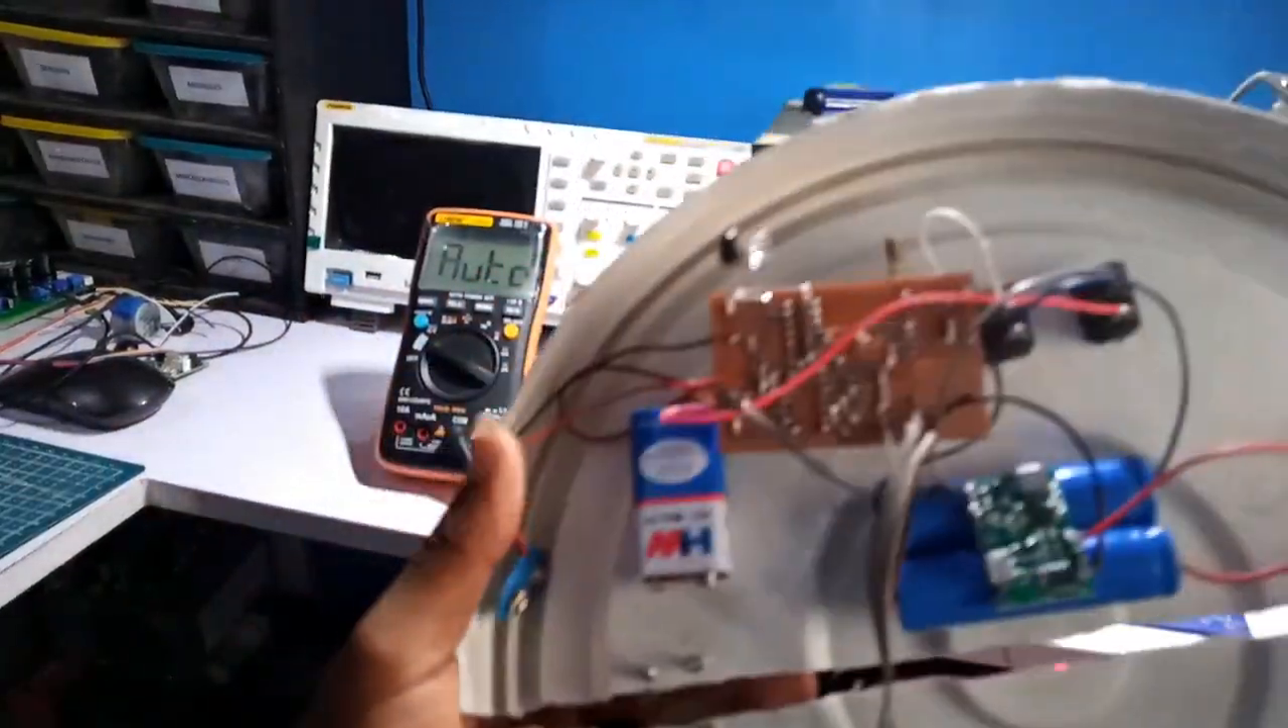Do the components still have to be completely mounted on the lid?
No.